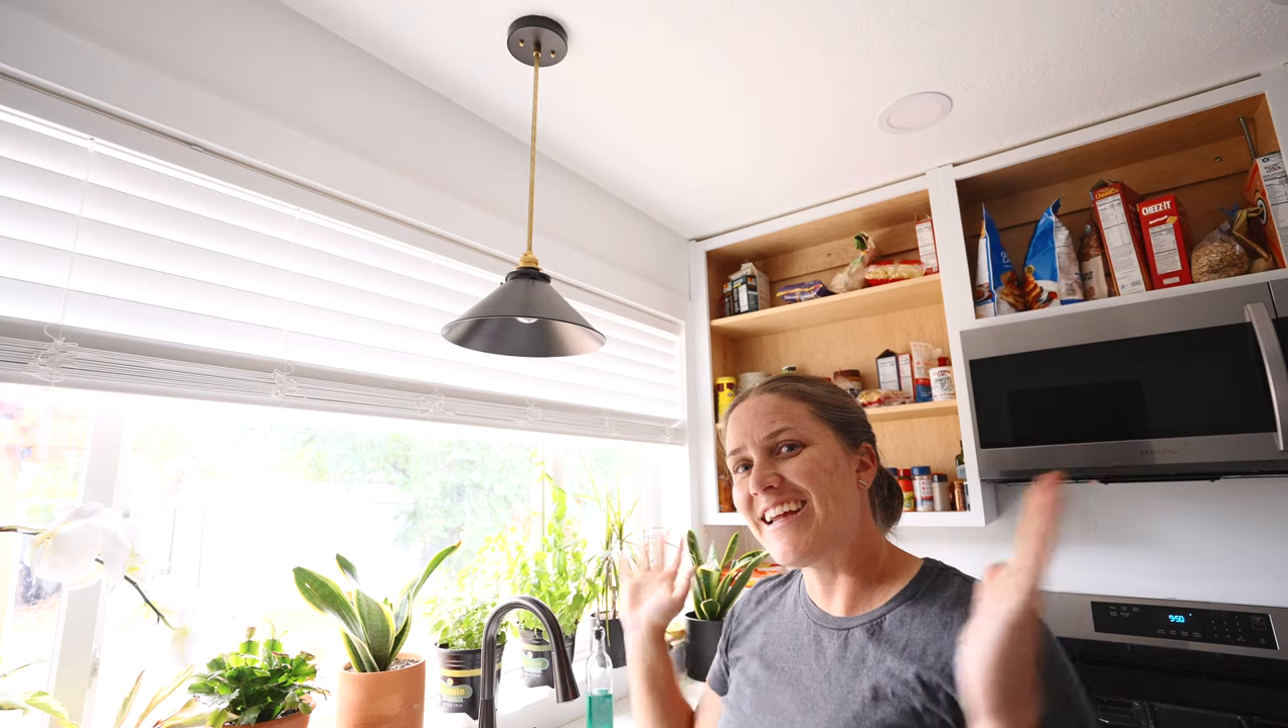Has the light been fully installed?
Yes.